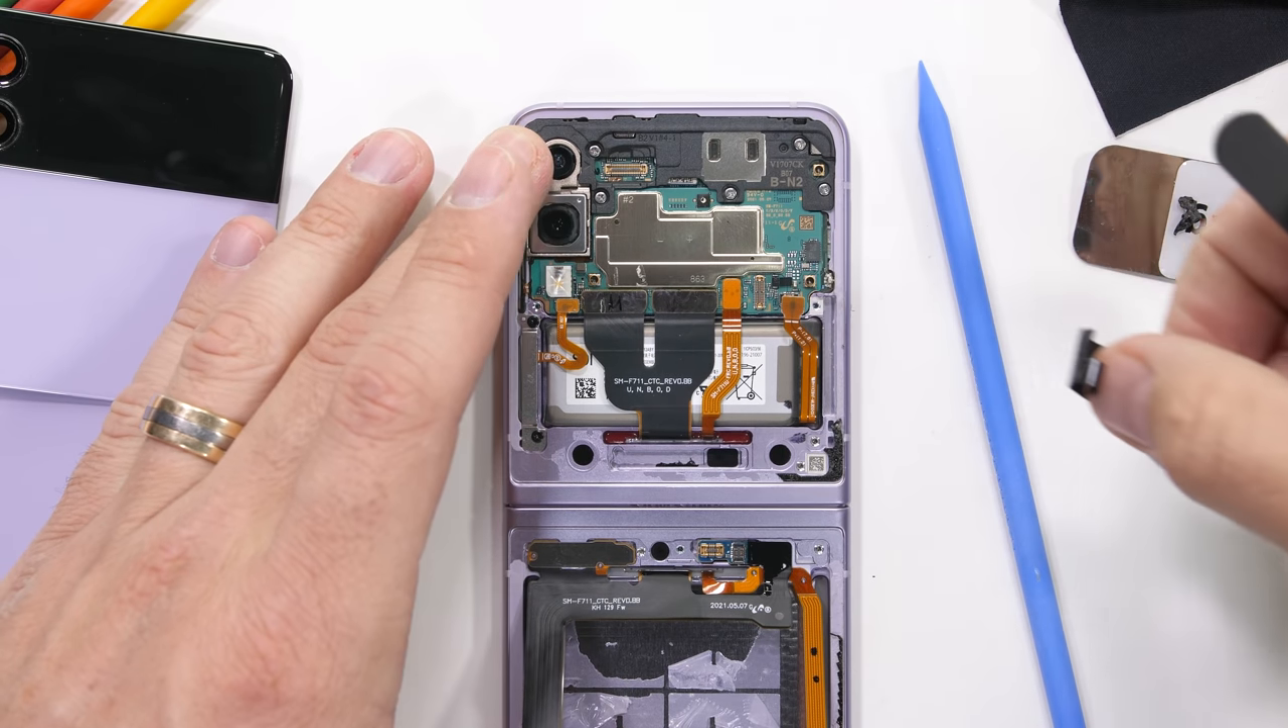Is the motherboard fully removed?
No.